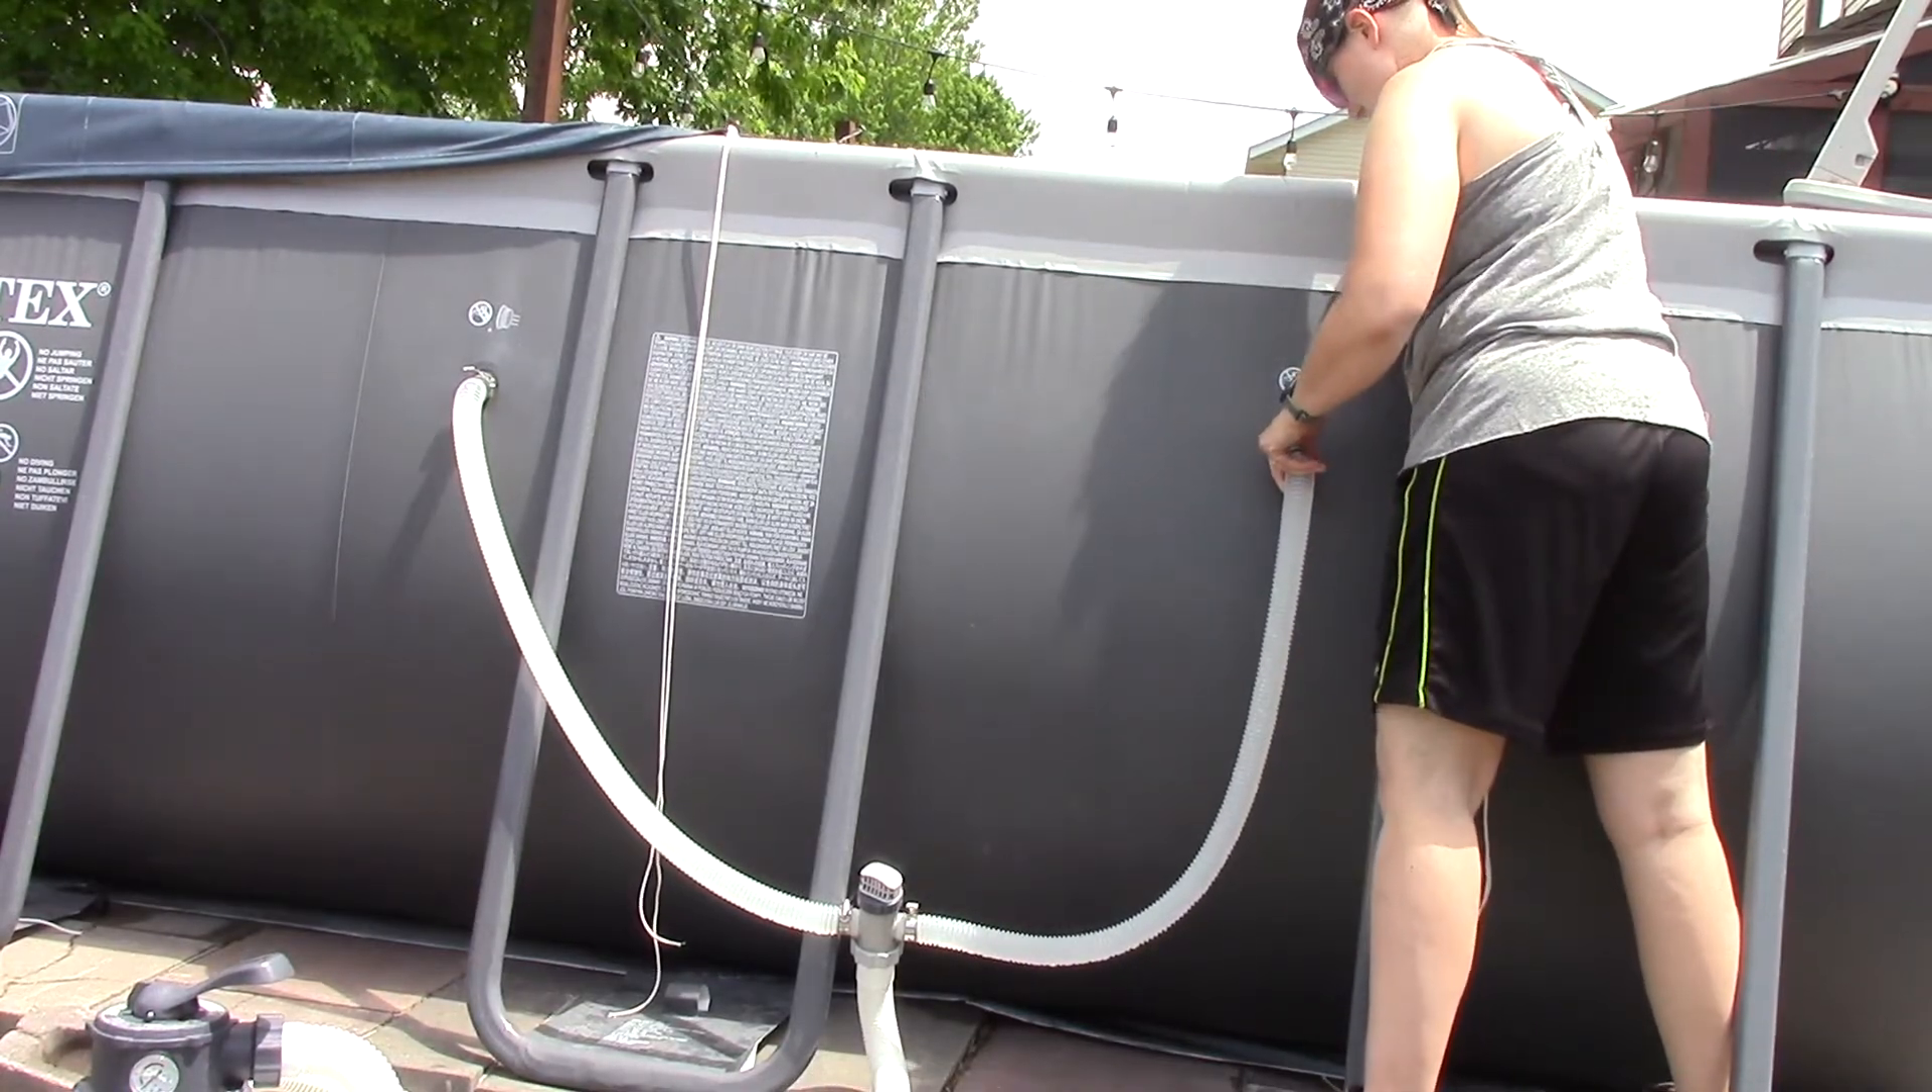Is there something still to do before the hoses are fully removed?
Yes.